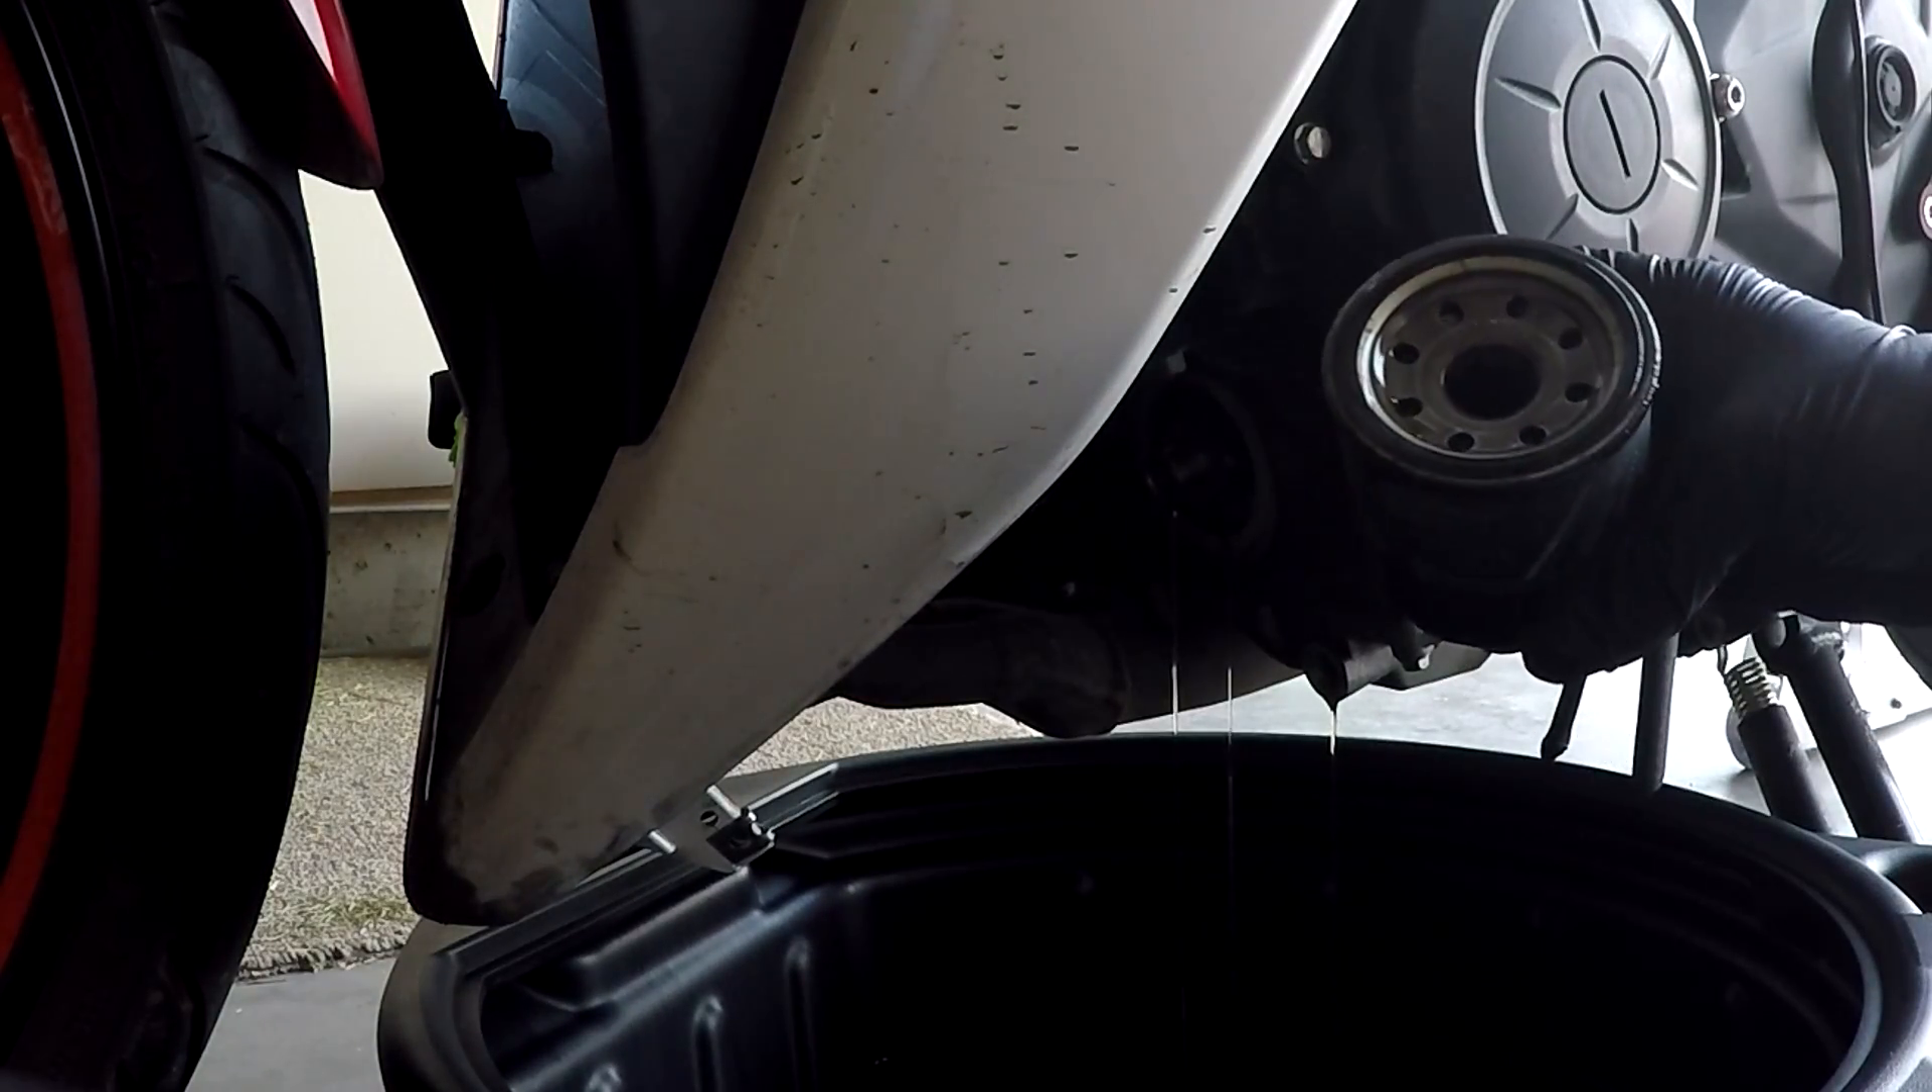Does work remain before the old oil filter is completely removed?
No.